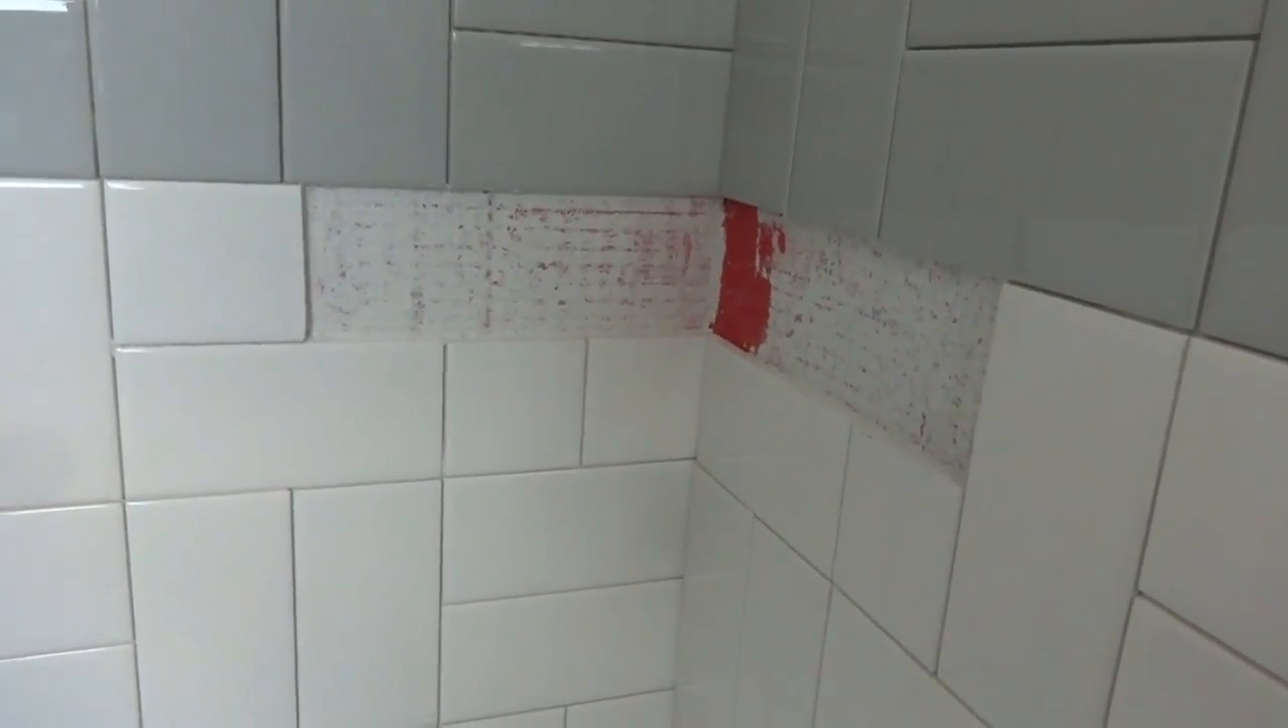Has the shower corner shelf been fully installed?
No.